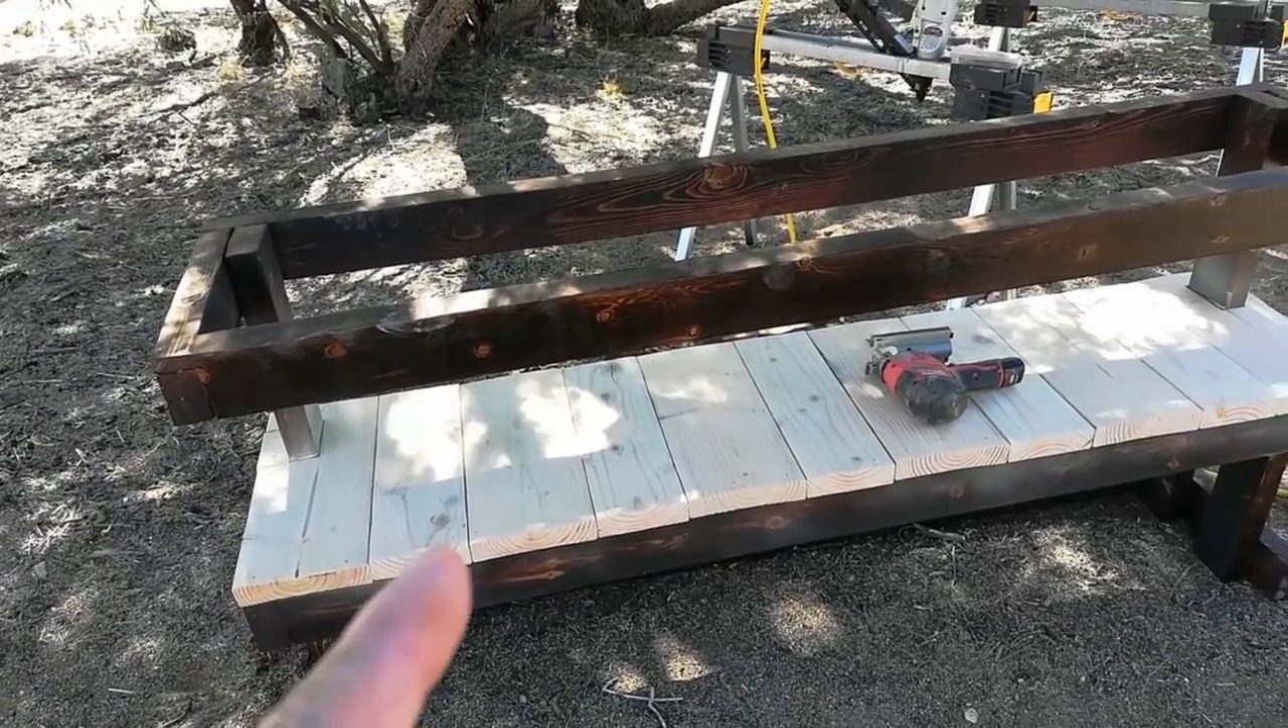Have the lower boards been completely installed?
Yes.